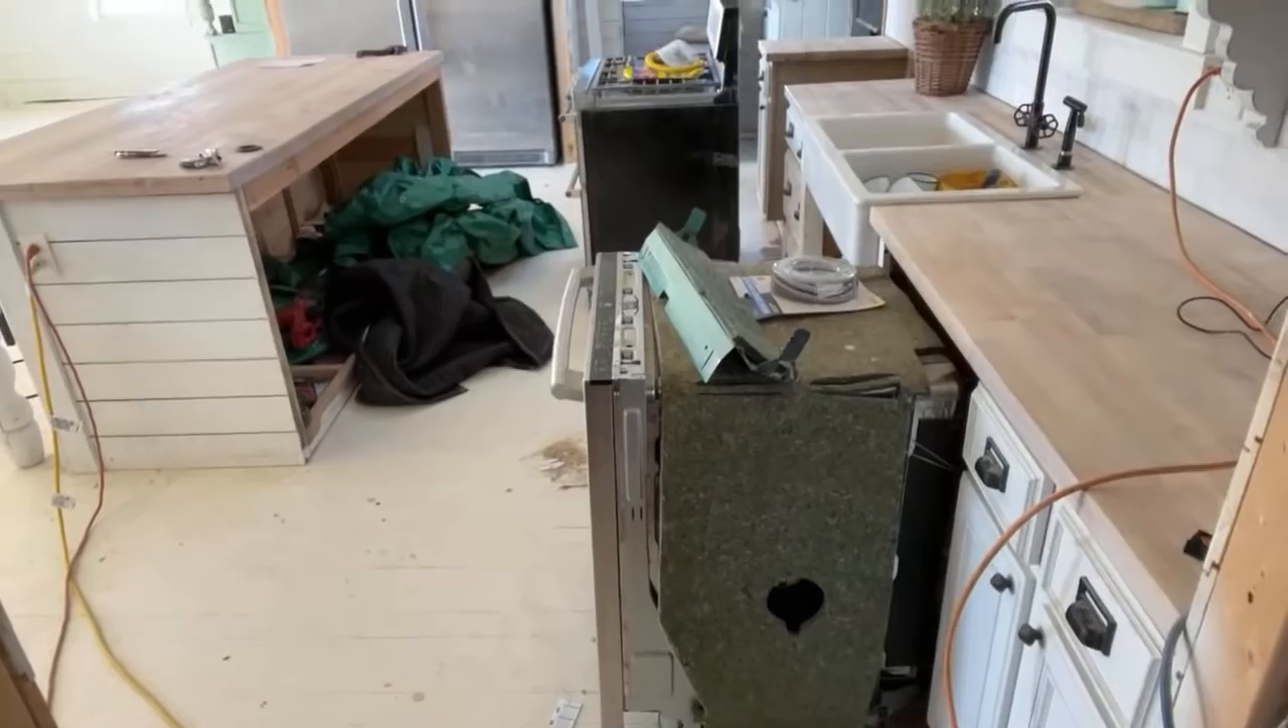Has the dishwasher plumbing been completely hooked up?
No.